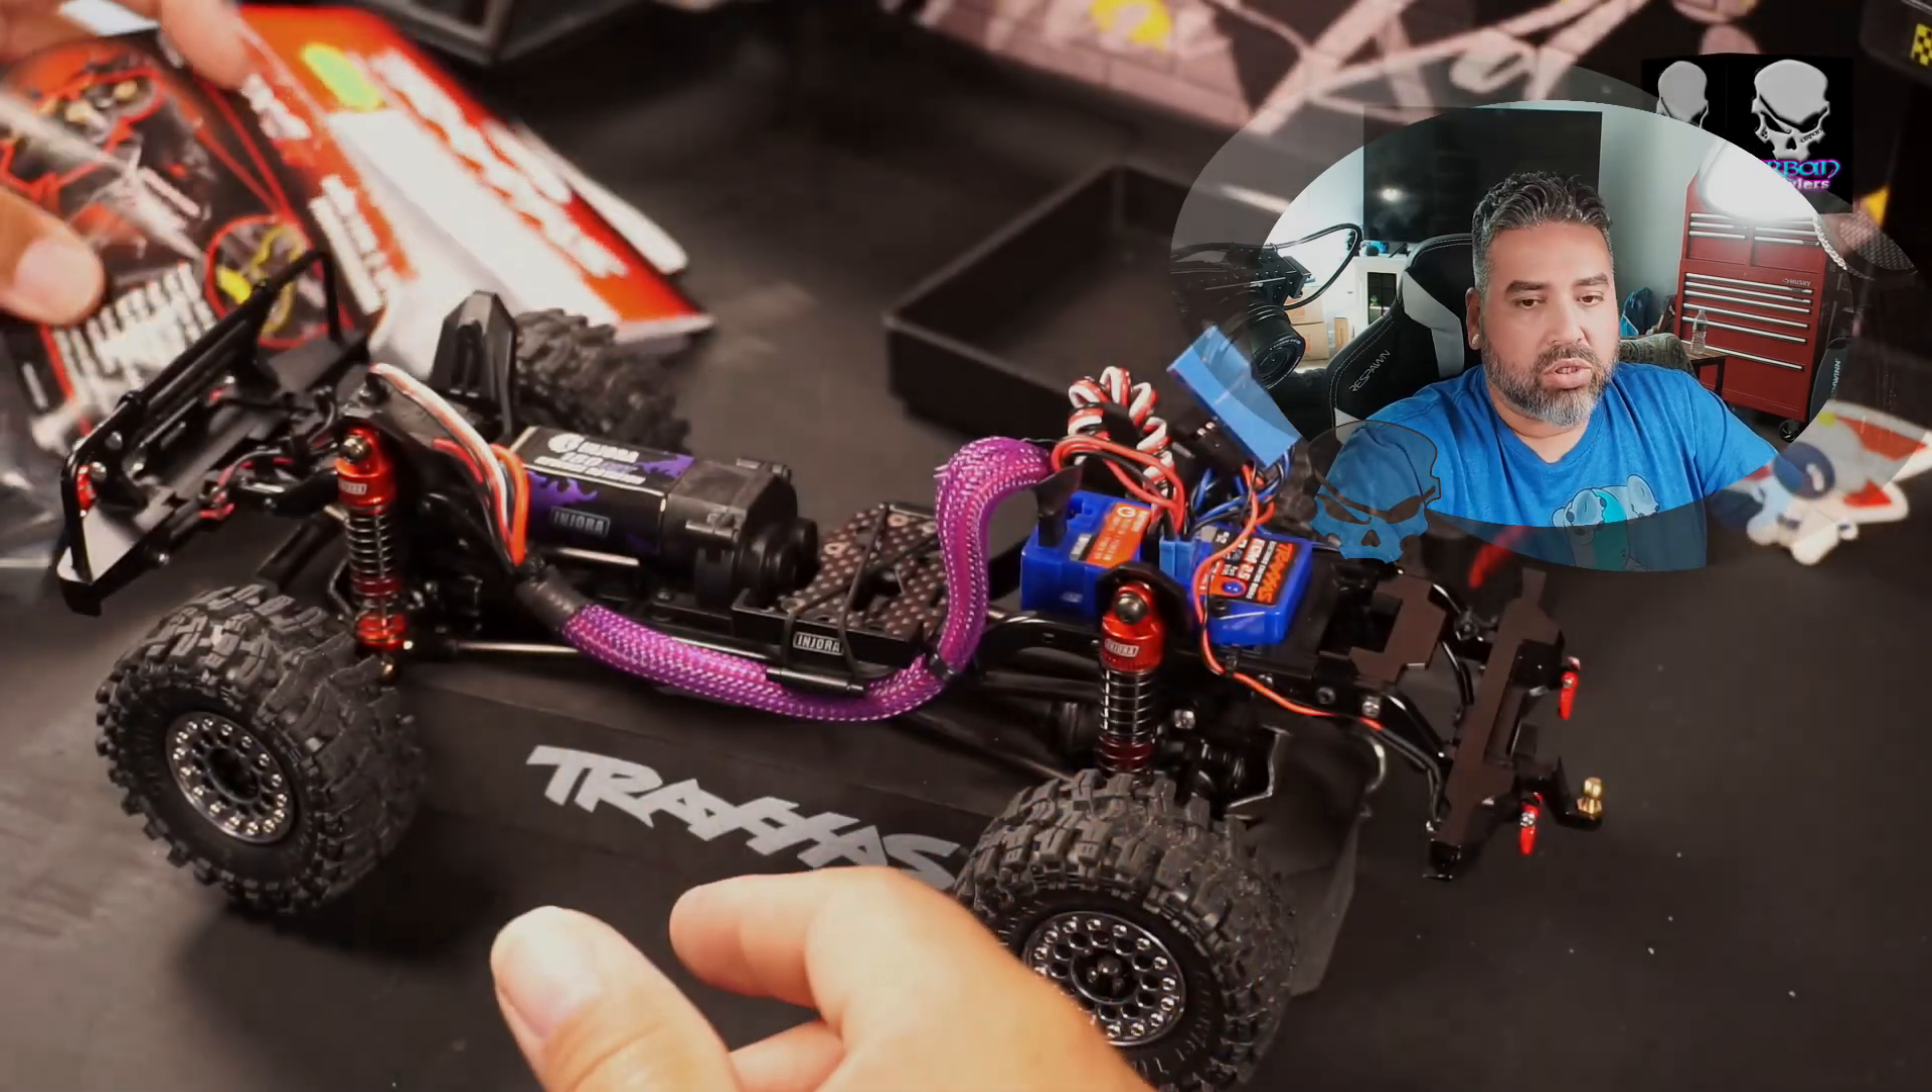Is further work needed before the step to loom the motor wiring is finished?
No.